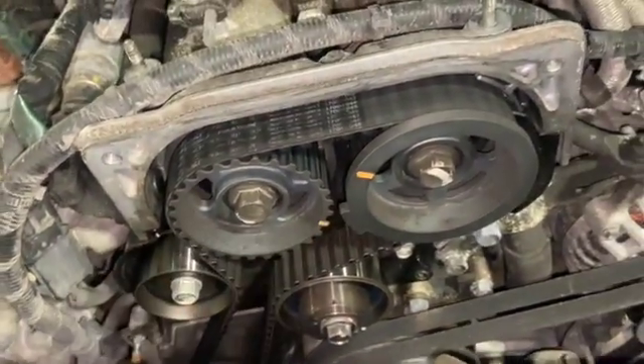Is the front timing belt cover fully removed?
Yes.